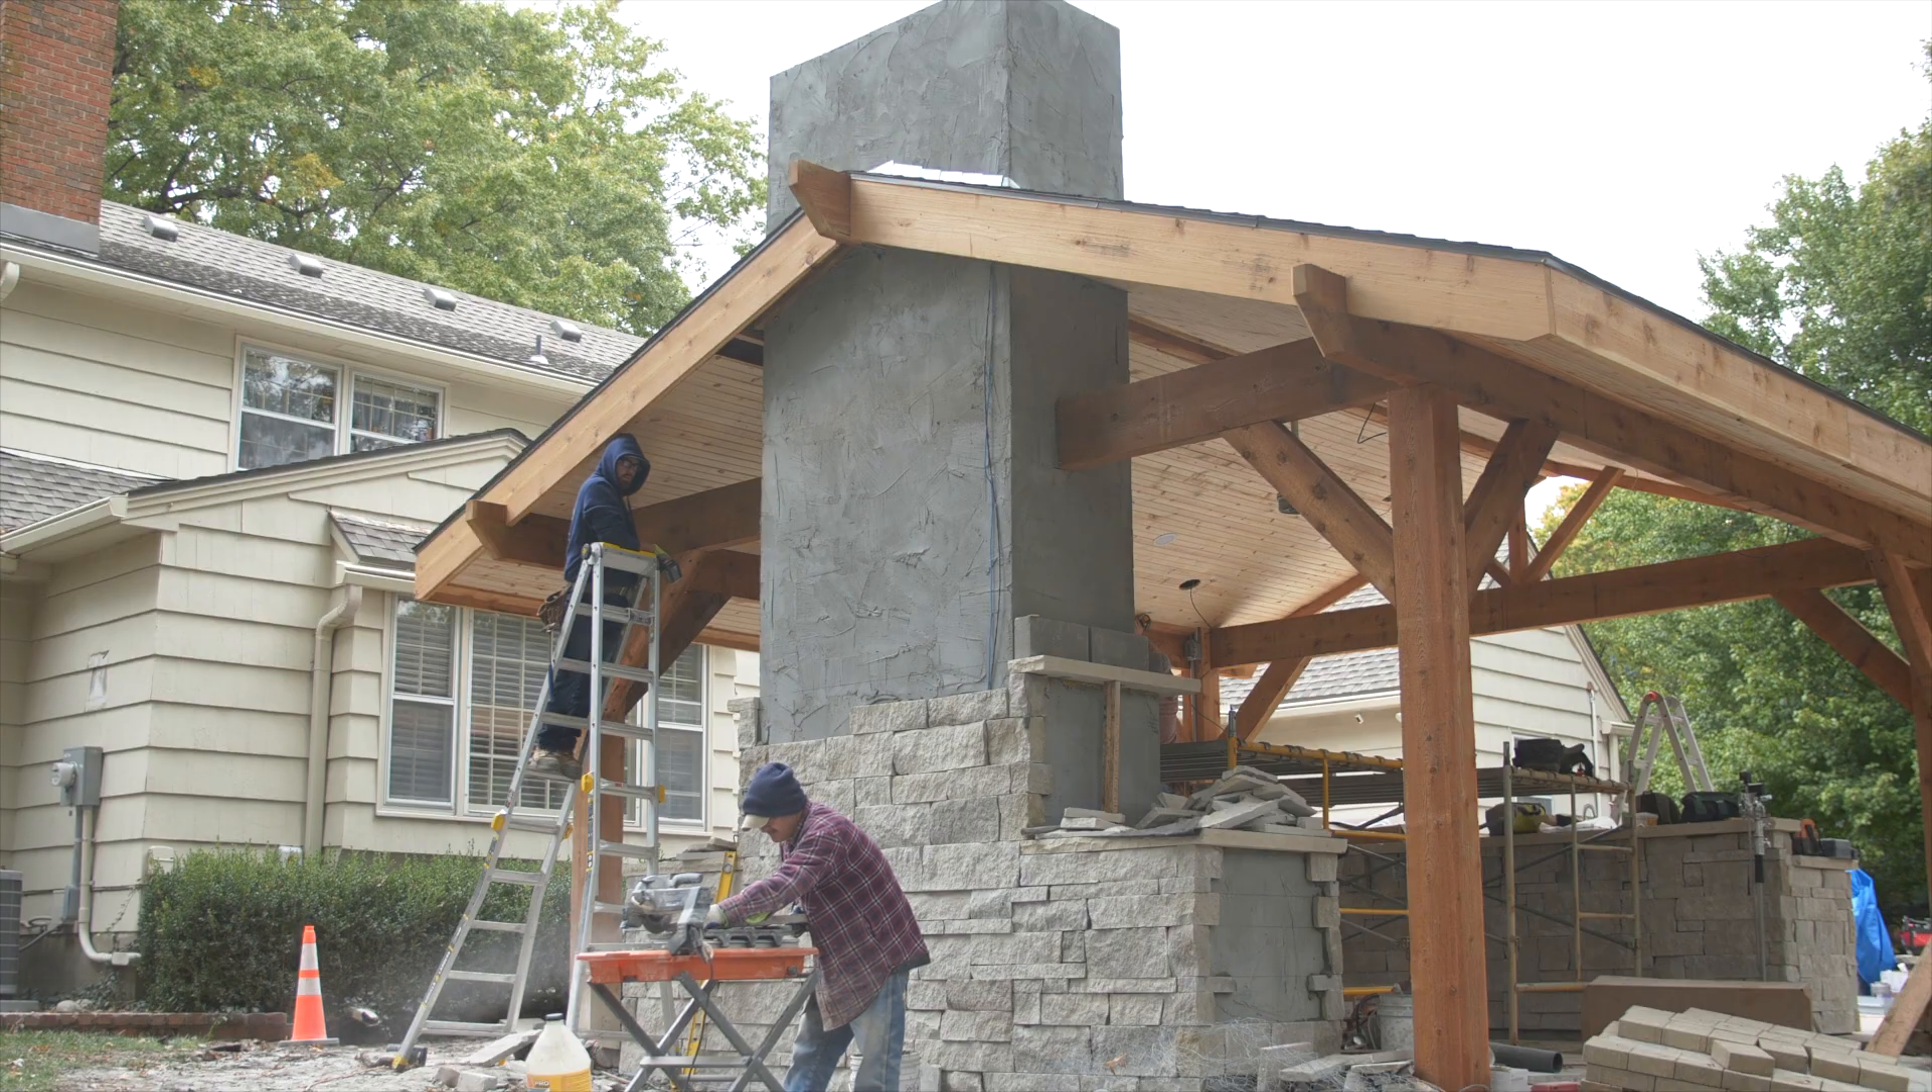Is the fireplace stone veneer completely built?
No.